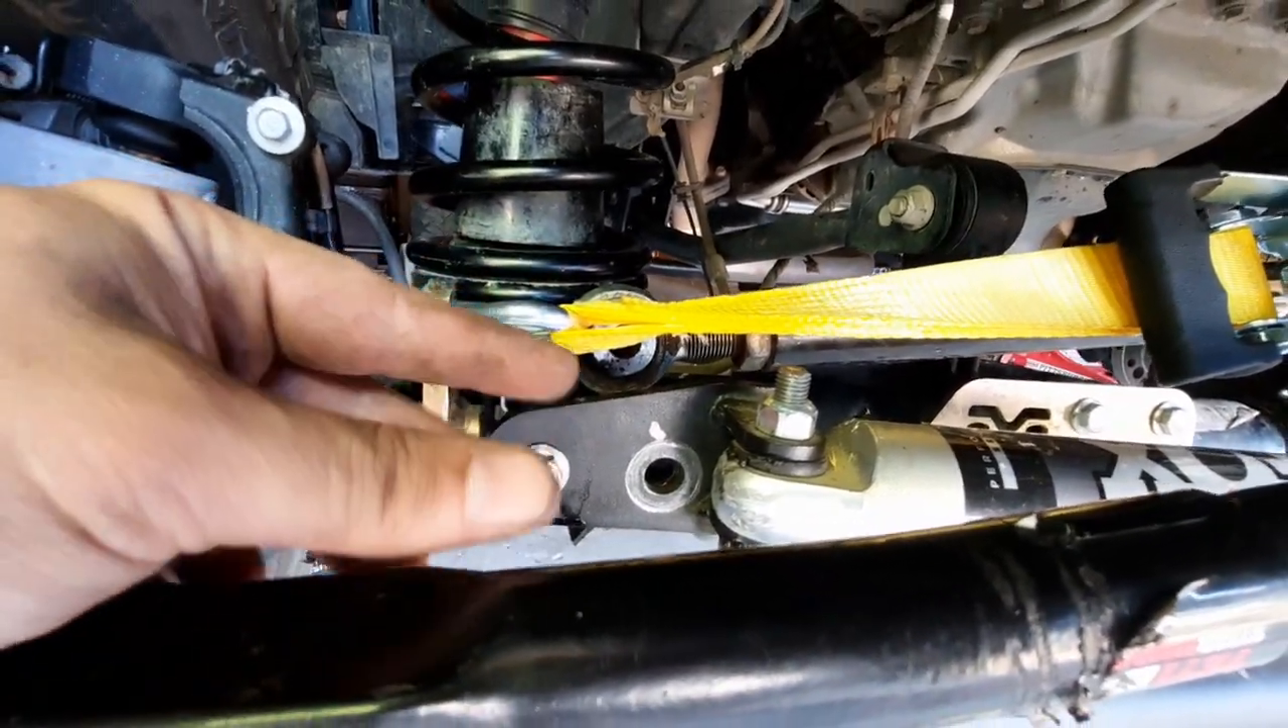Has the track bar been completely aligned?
No.